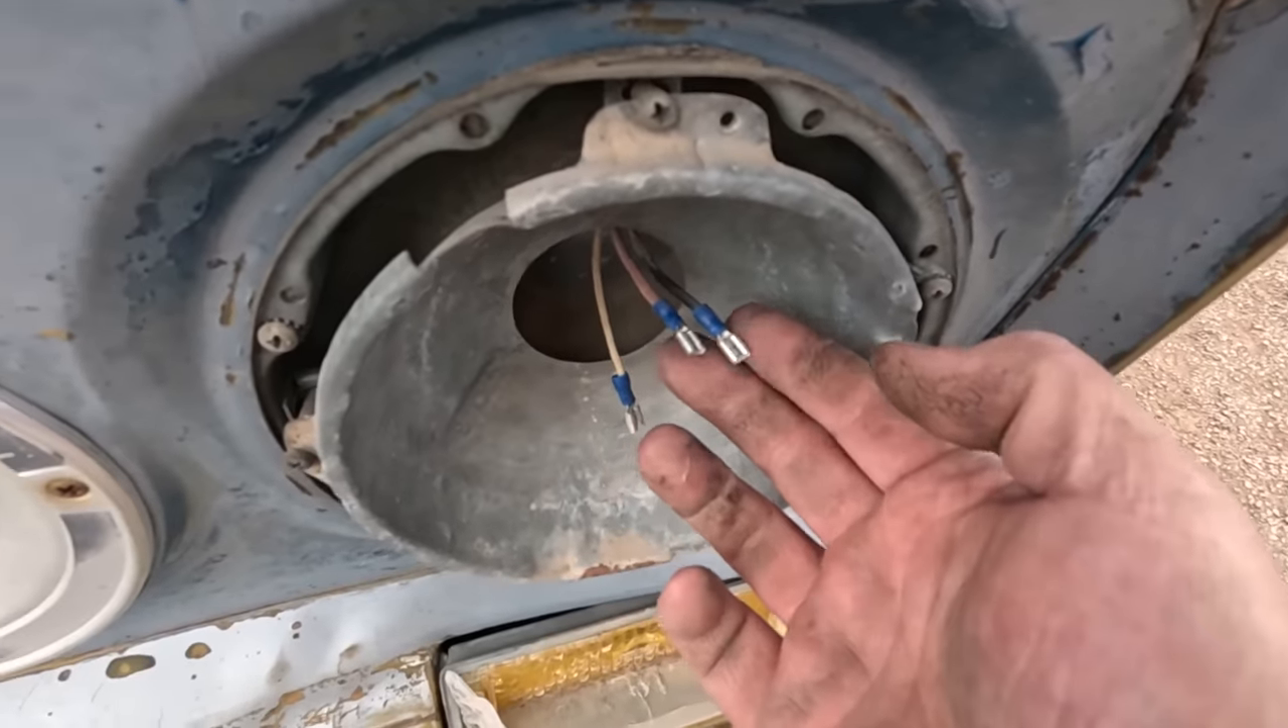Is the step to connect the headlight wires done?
No.